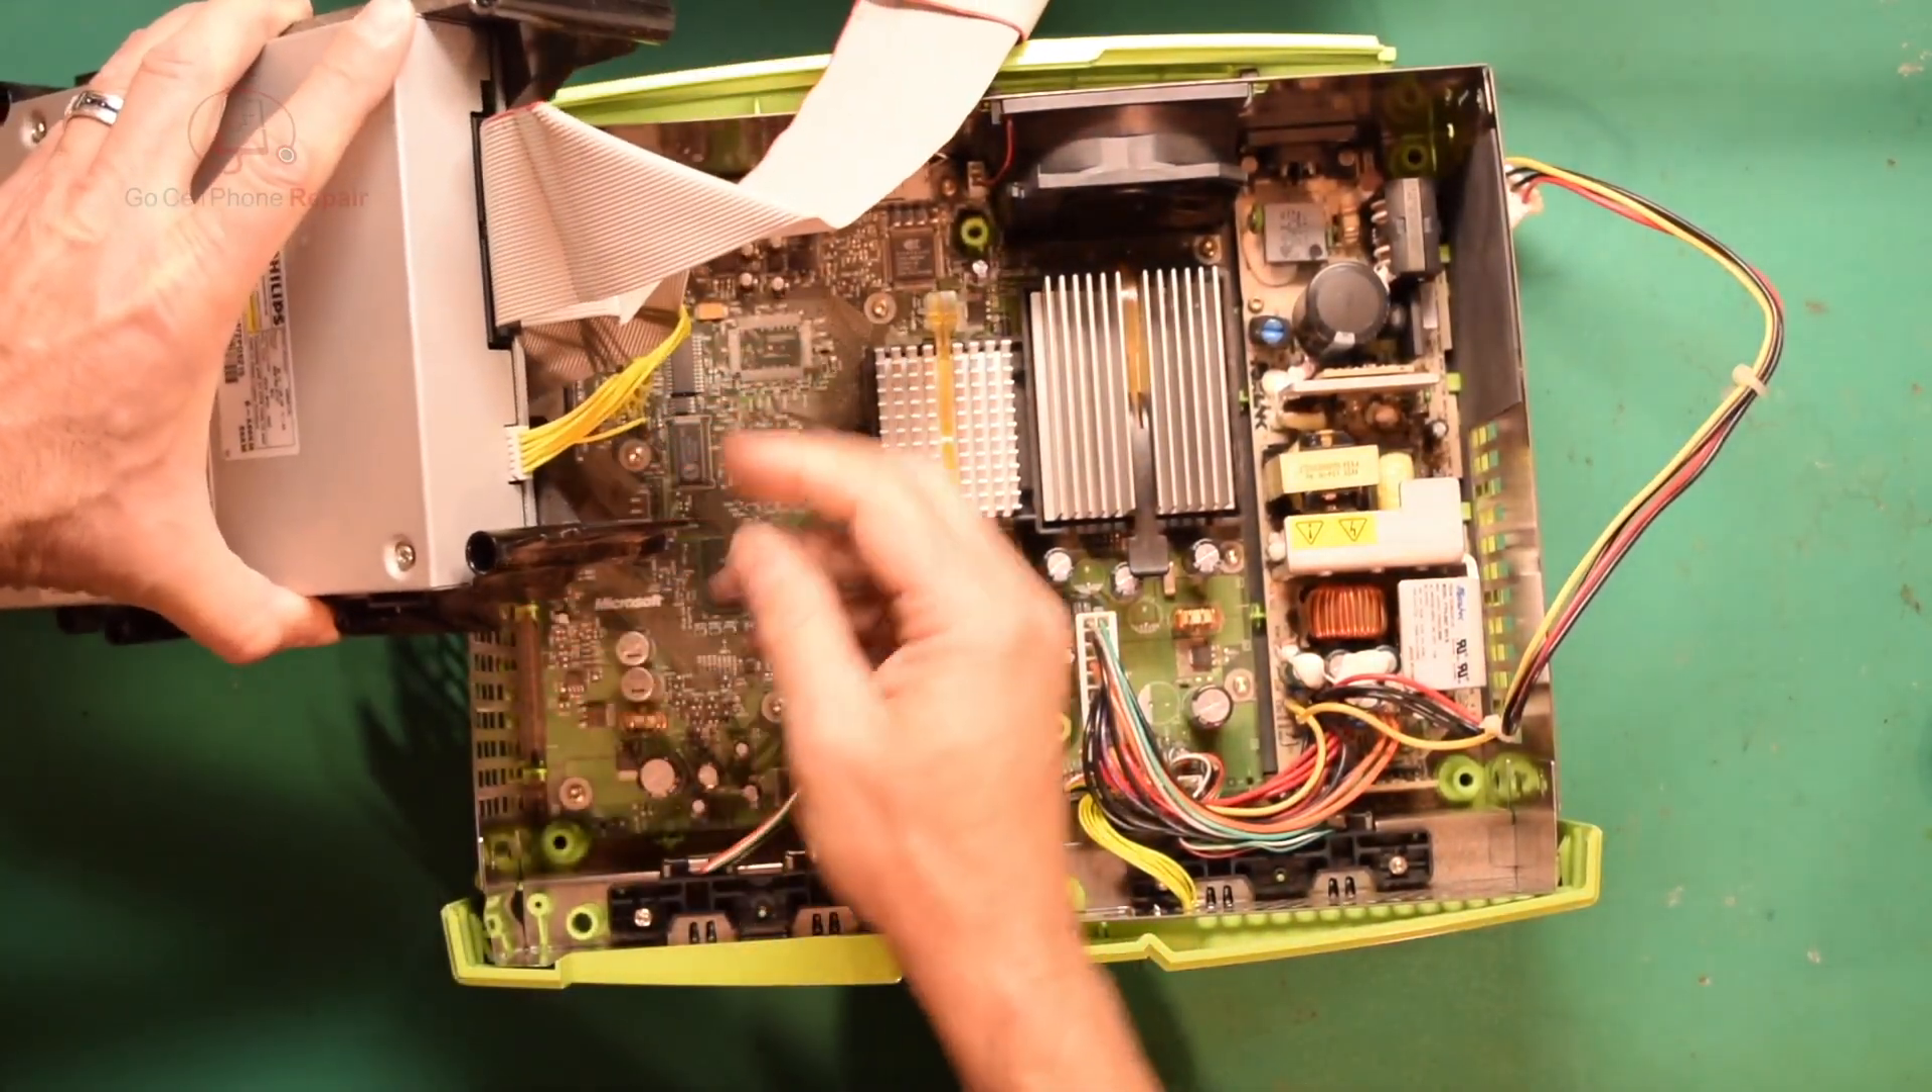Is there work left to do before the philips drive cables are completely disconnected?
Yes.